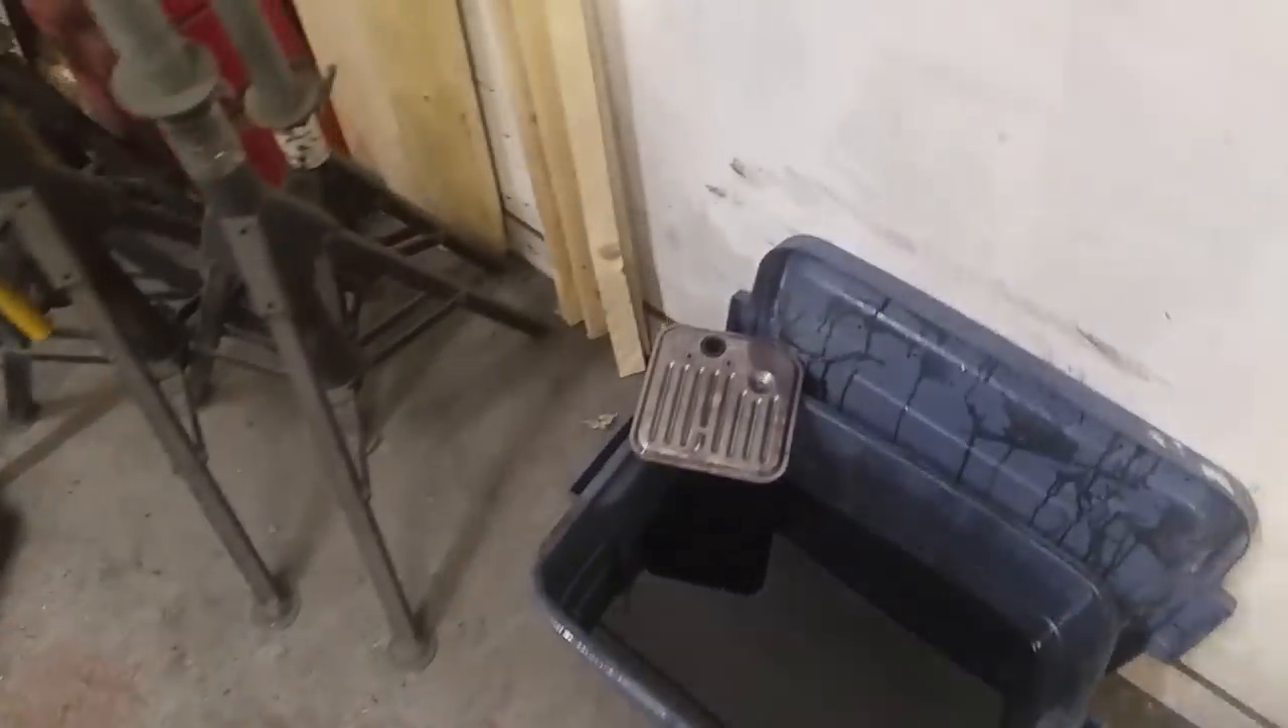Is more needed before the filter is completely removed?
No.